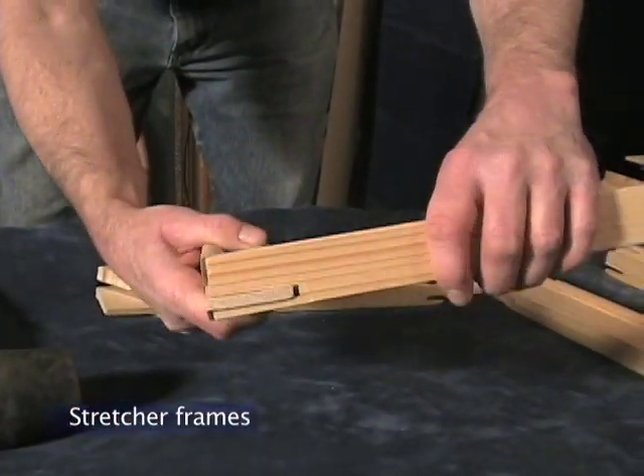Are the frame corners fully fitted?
No.